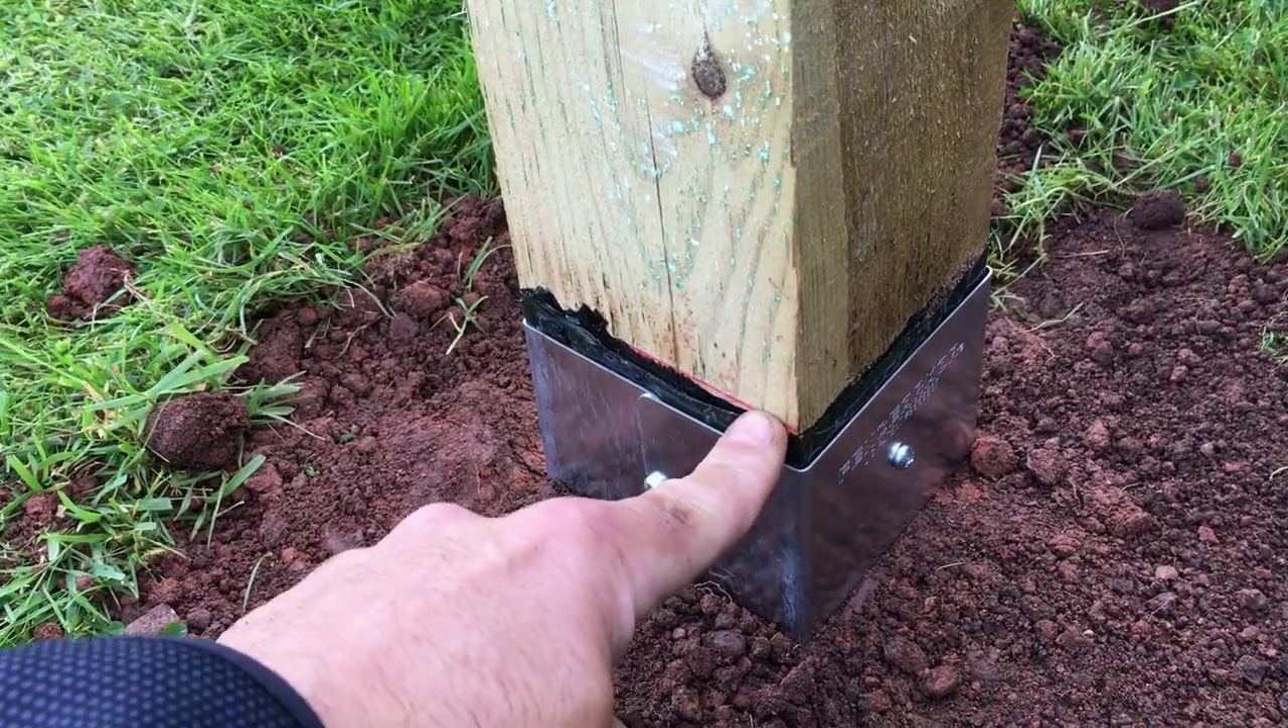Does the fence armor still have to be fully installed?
No.